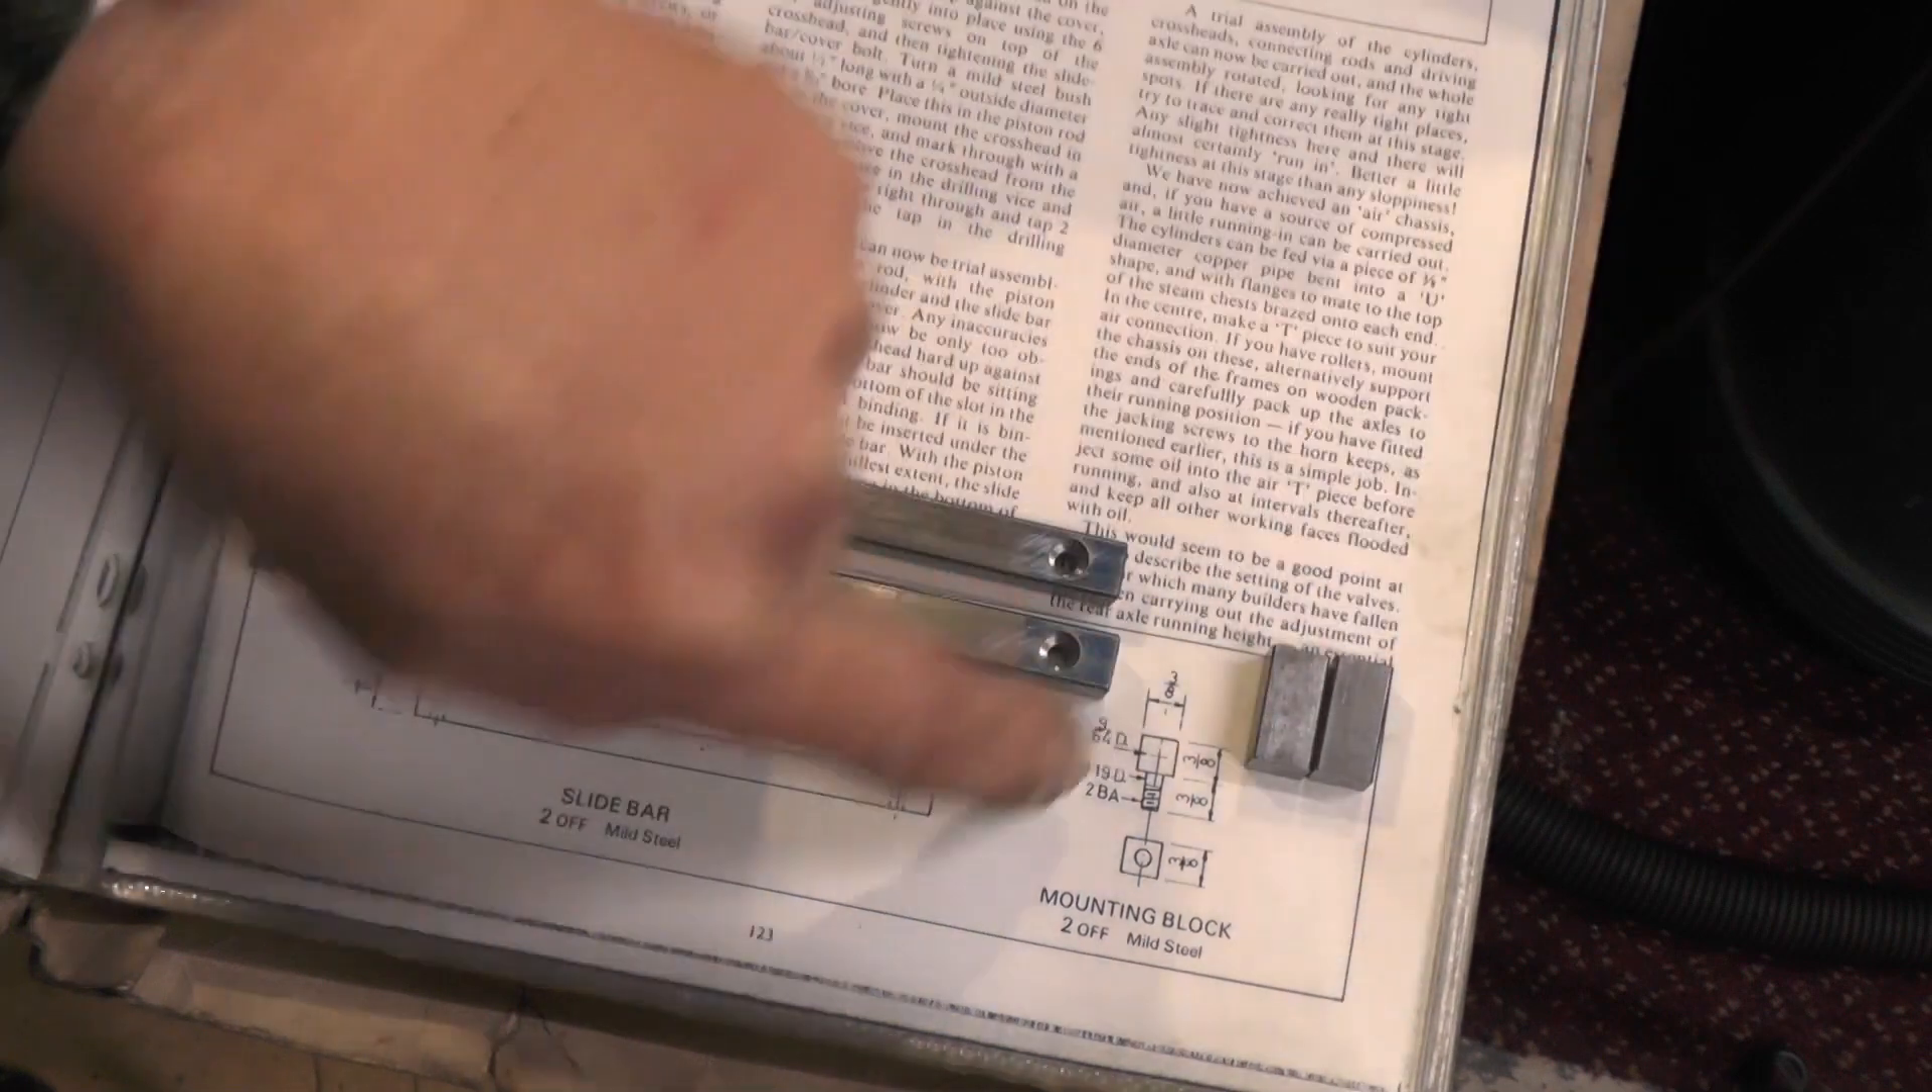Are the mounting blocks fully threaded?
No.